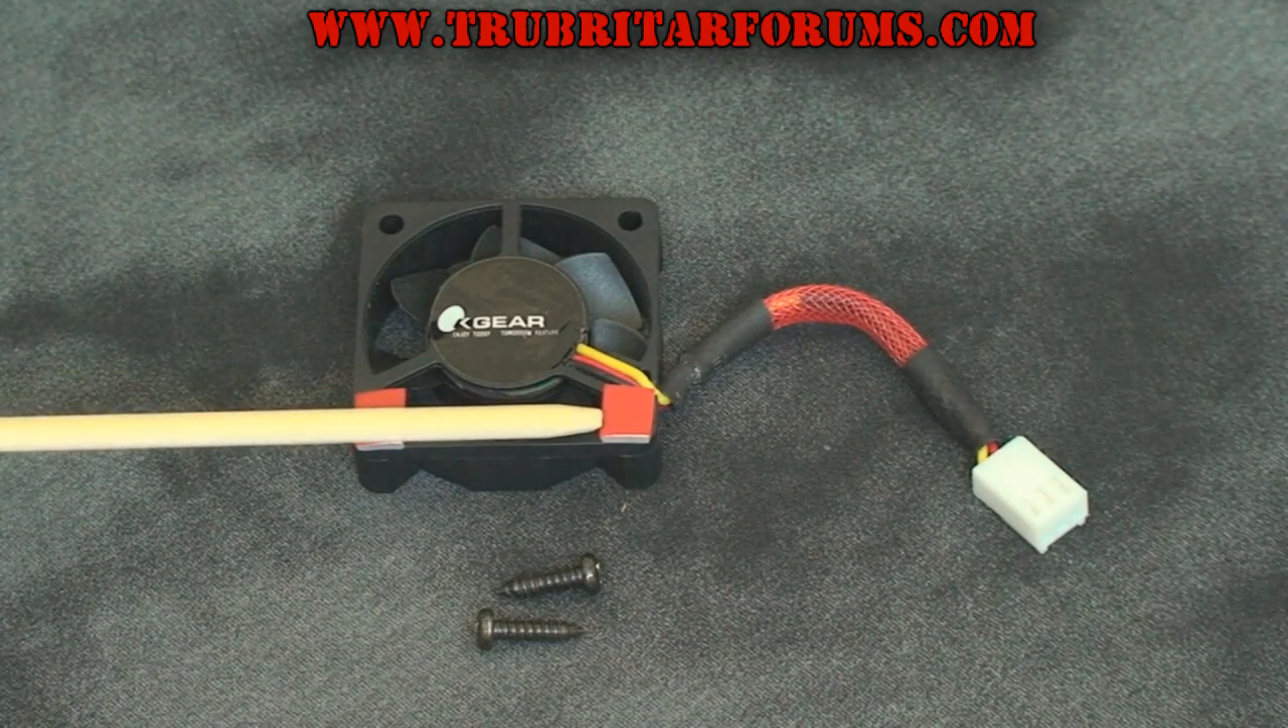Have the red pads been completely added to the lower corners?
Yes.